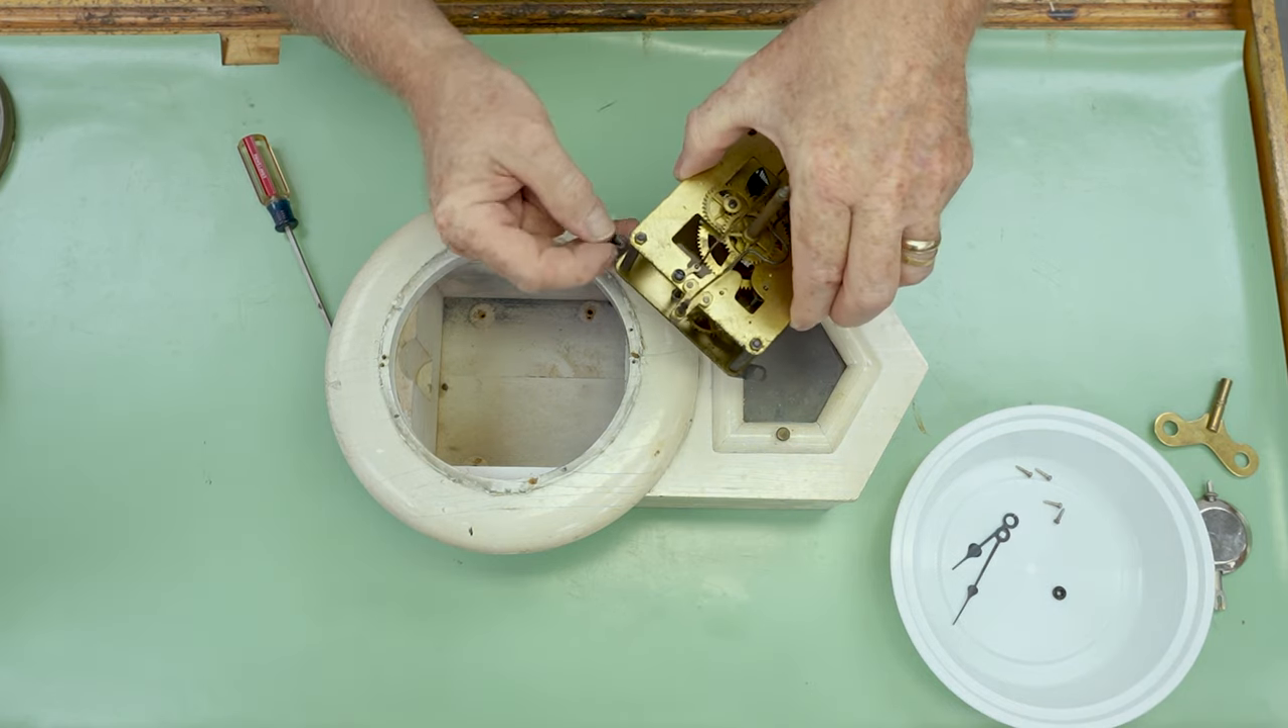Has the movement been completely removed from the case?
Yes.